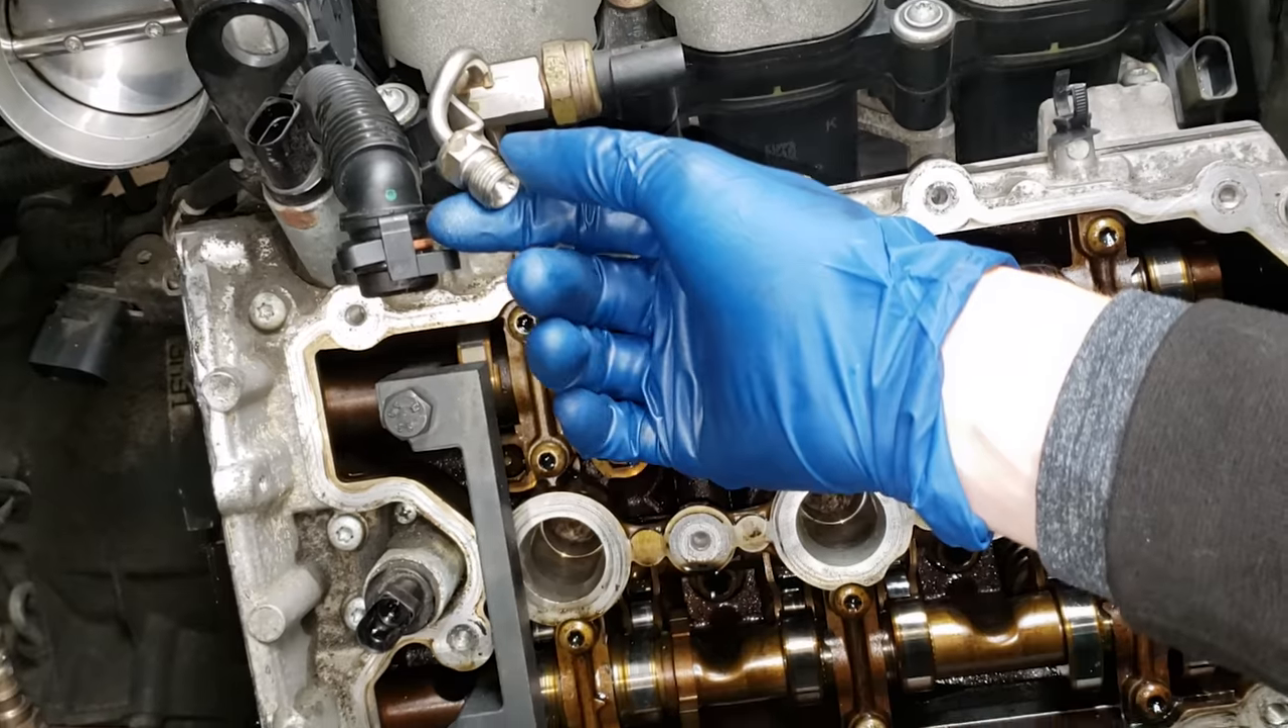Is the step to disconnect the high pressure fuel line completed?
Yes.